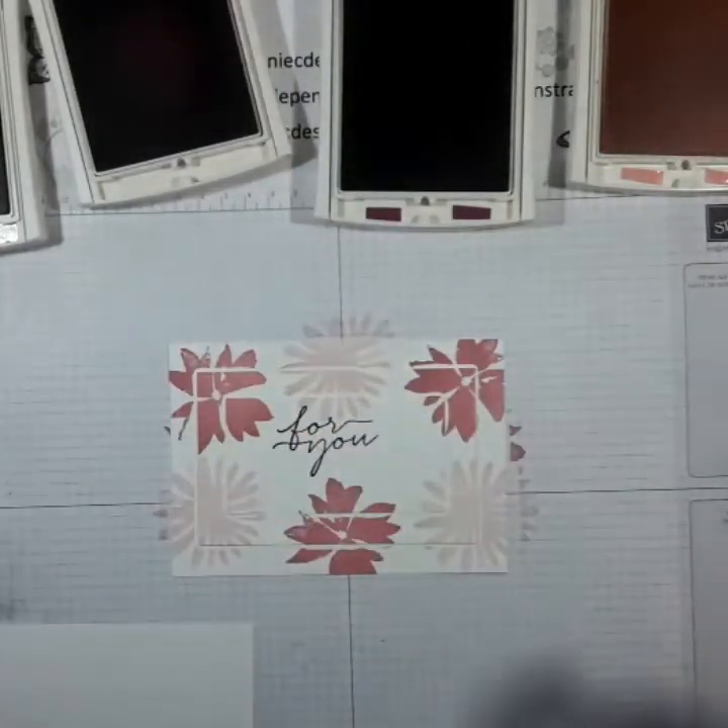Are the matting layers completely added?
No.